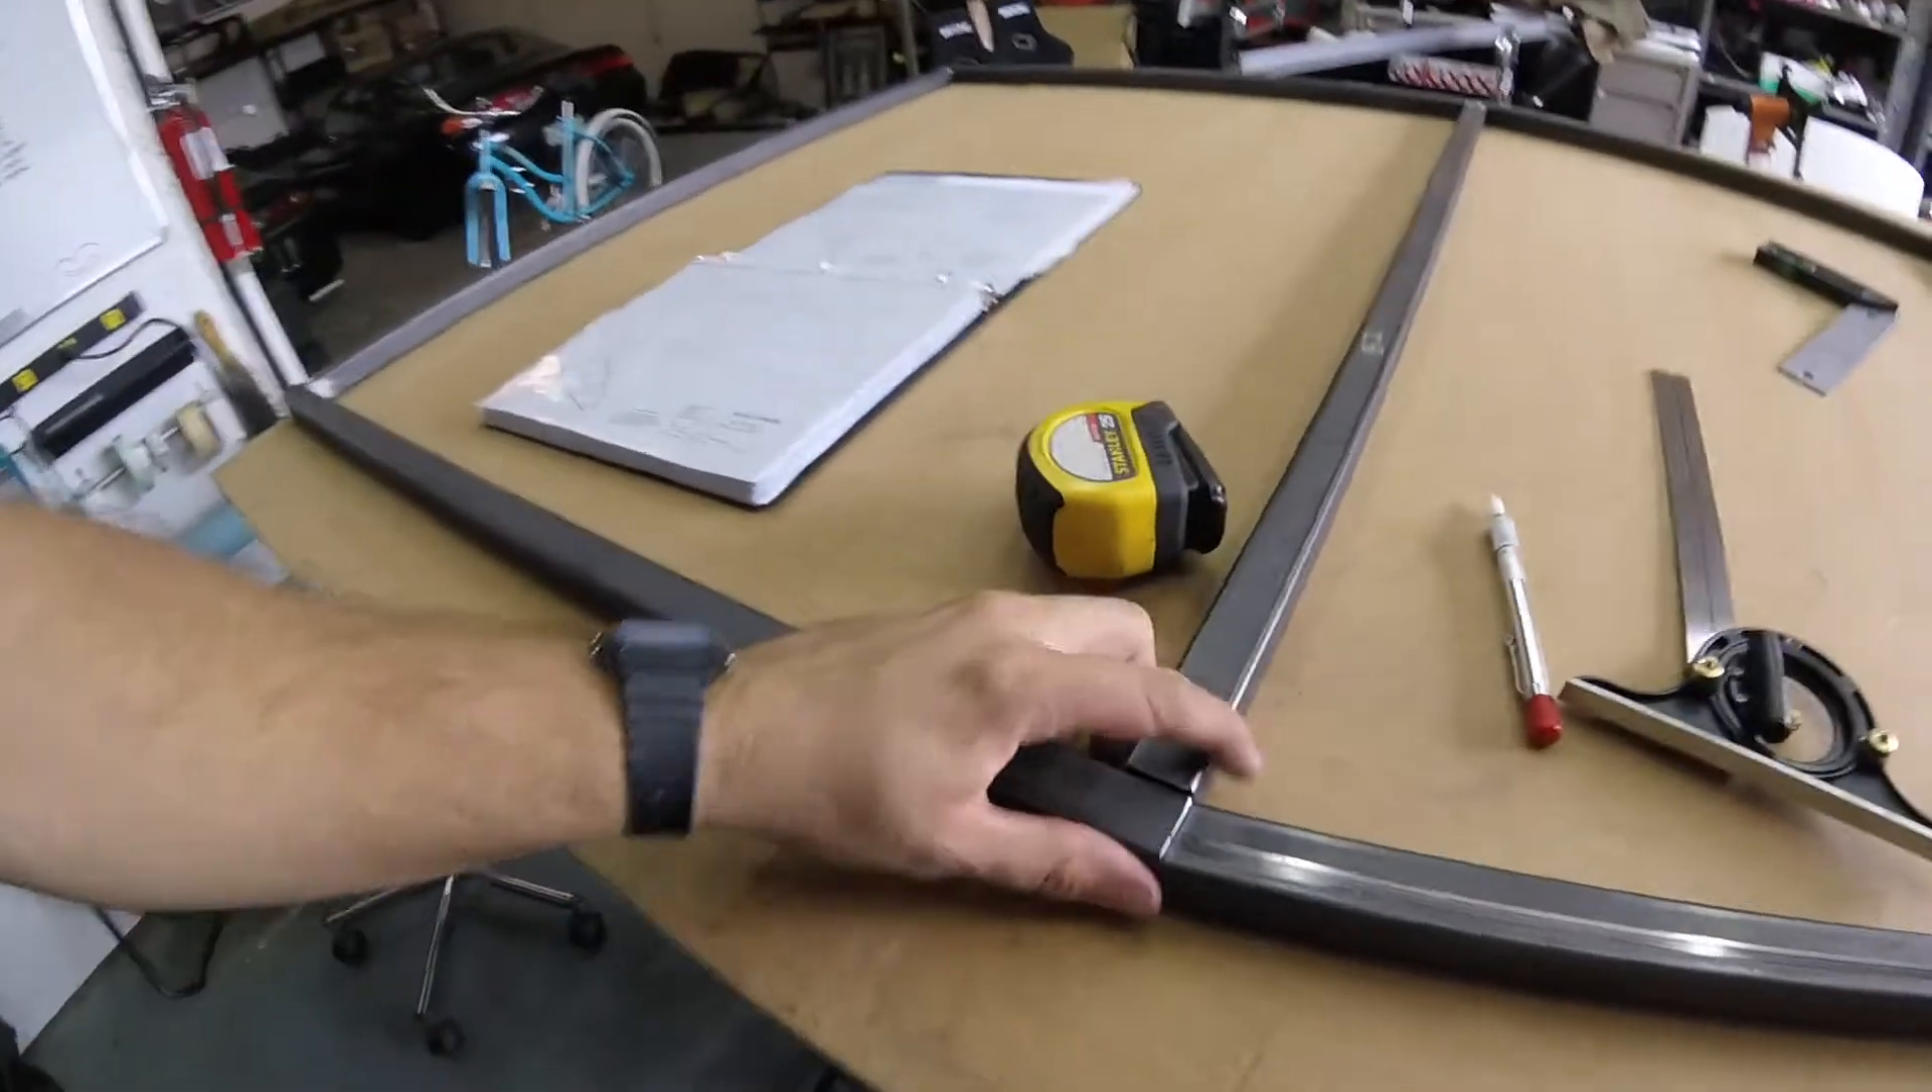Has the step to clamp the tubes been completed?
No.